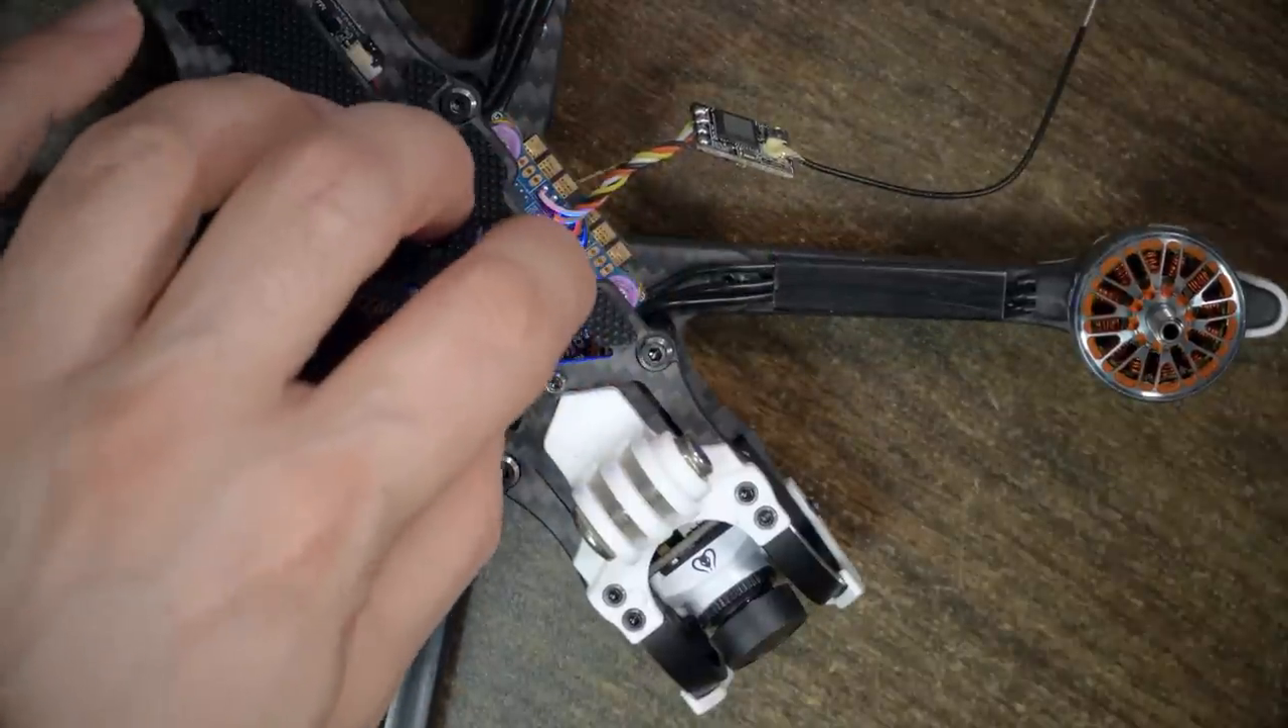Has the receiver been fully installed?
No.